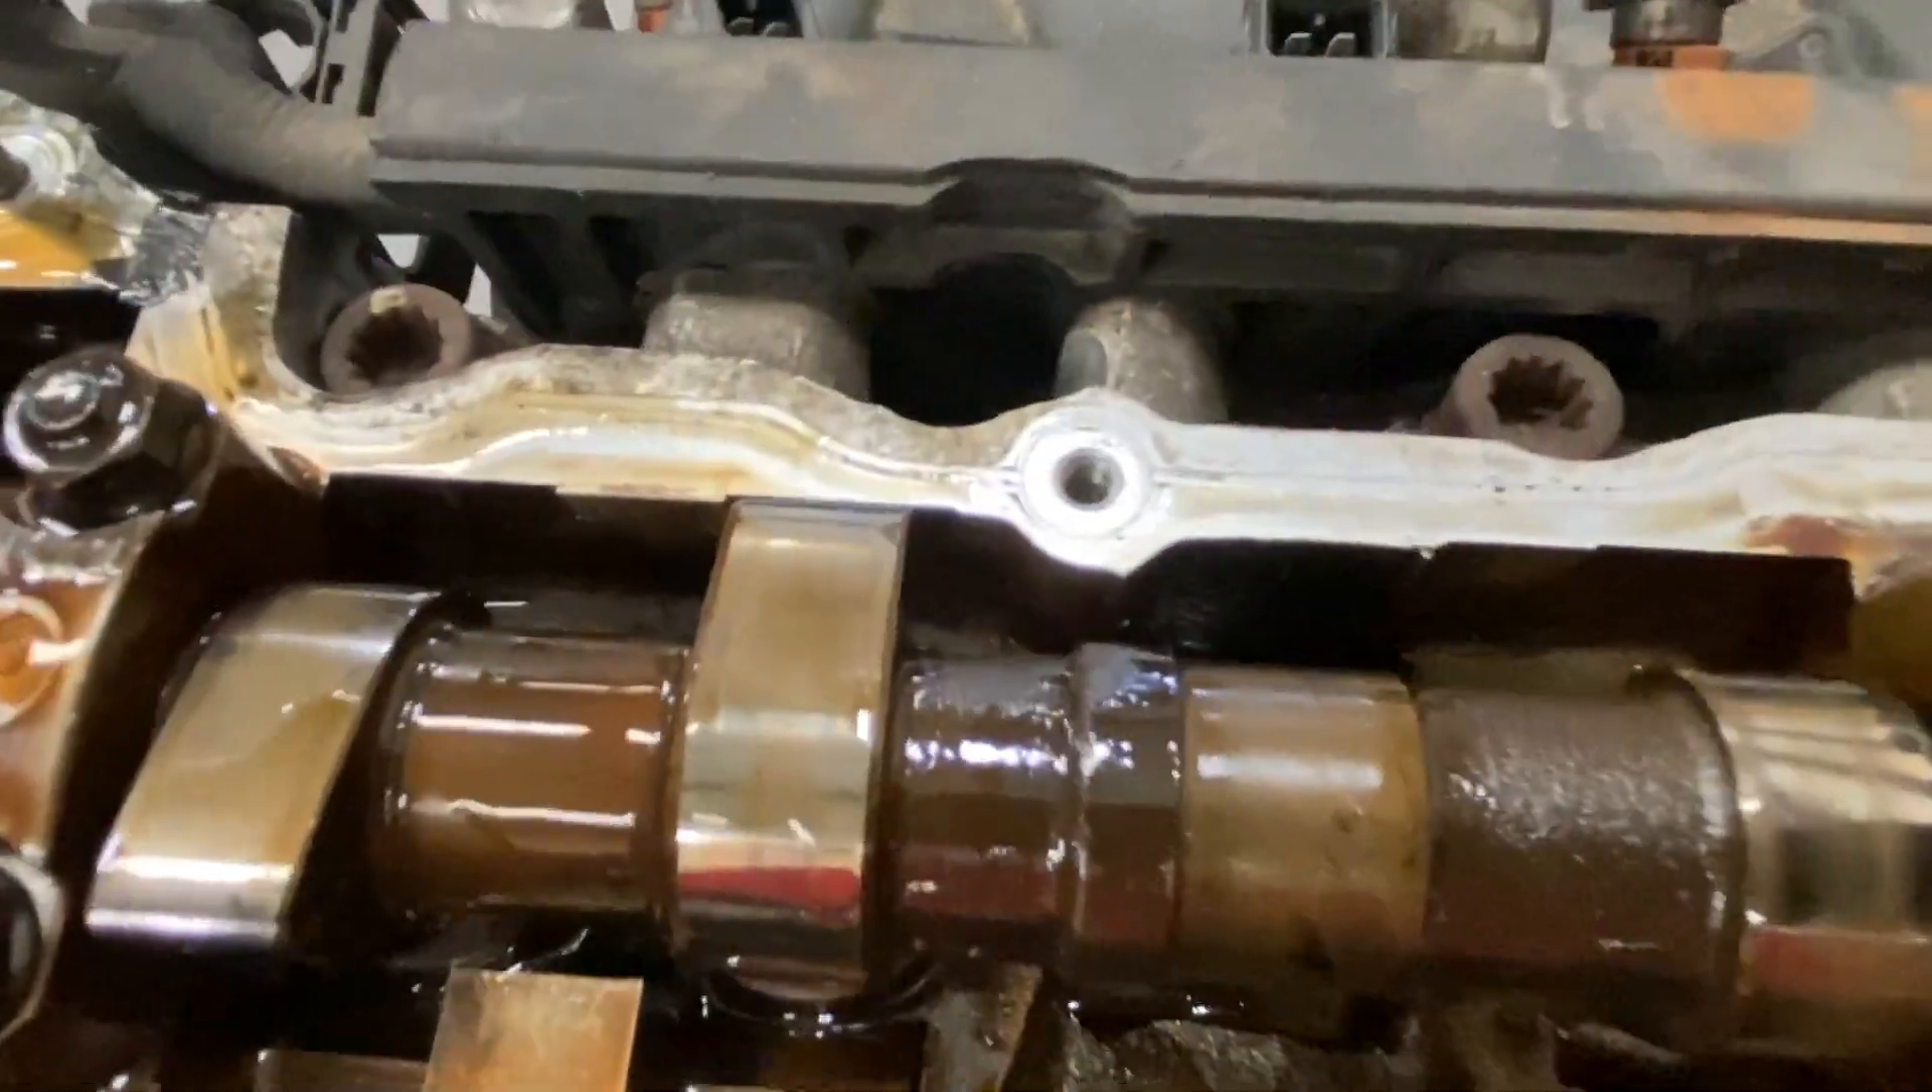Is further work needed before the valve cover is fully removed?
No.